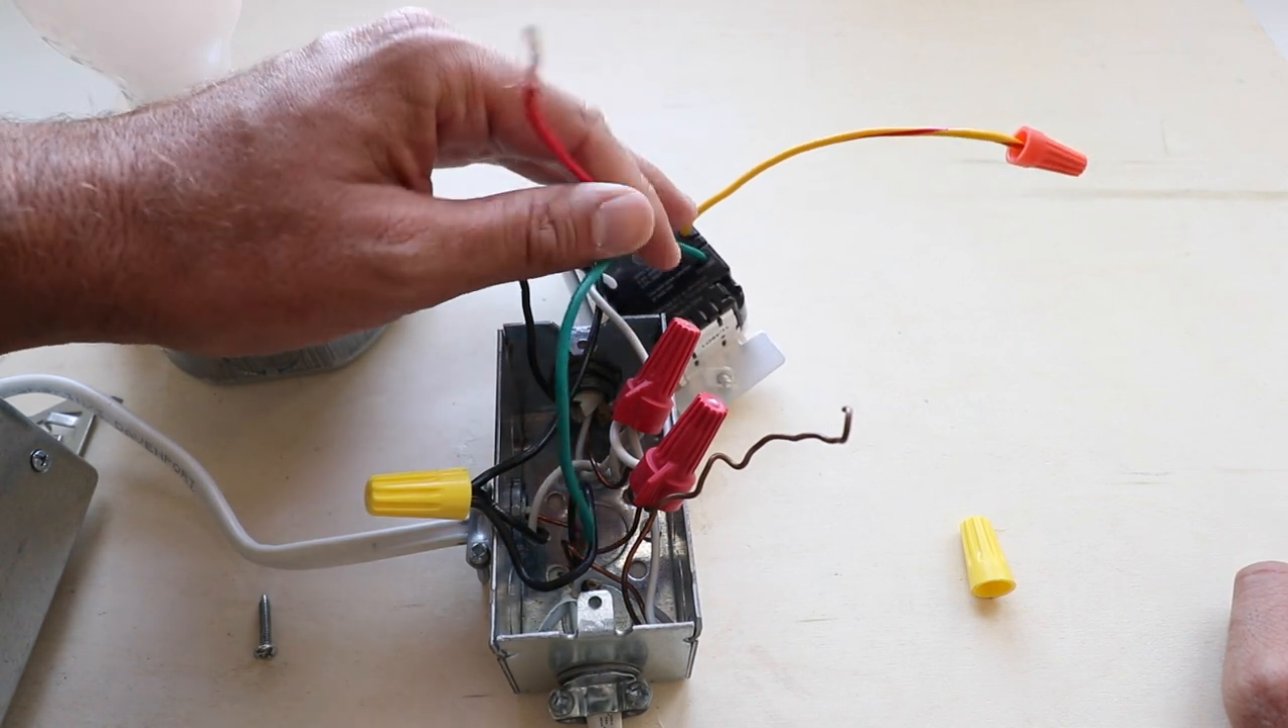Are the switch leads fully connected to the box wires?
No.